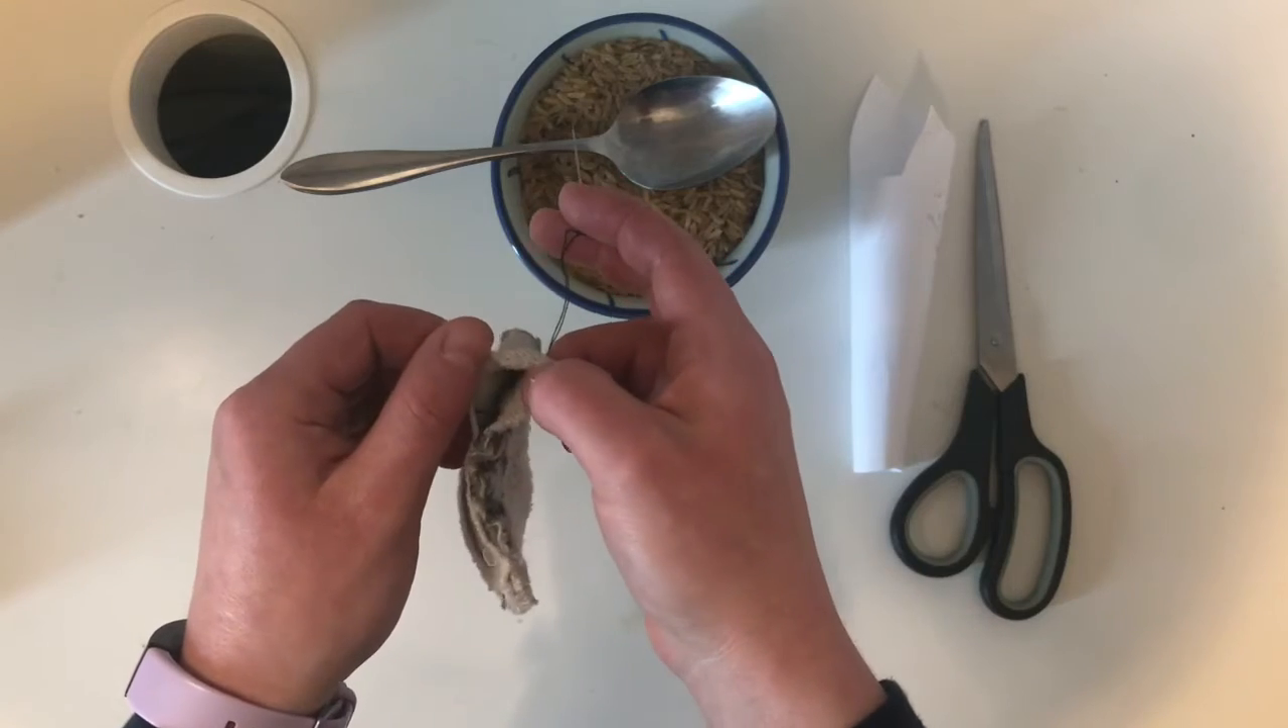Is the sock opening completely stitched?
No.